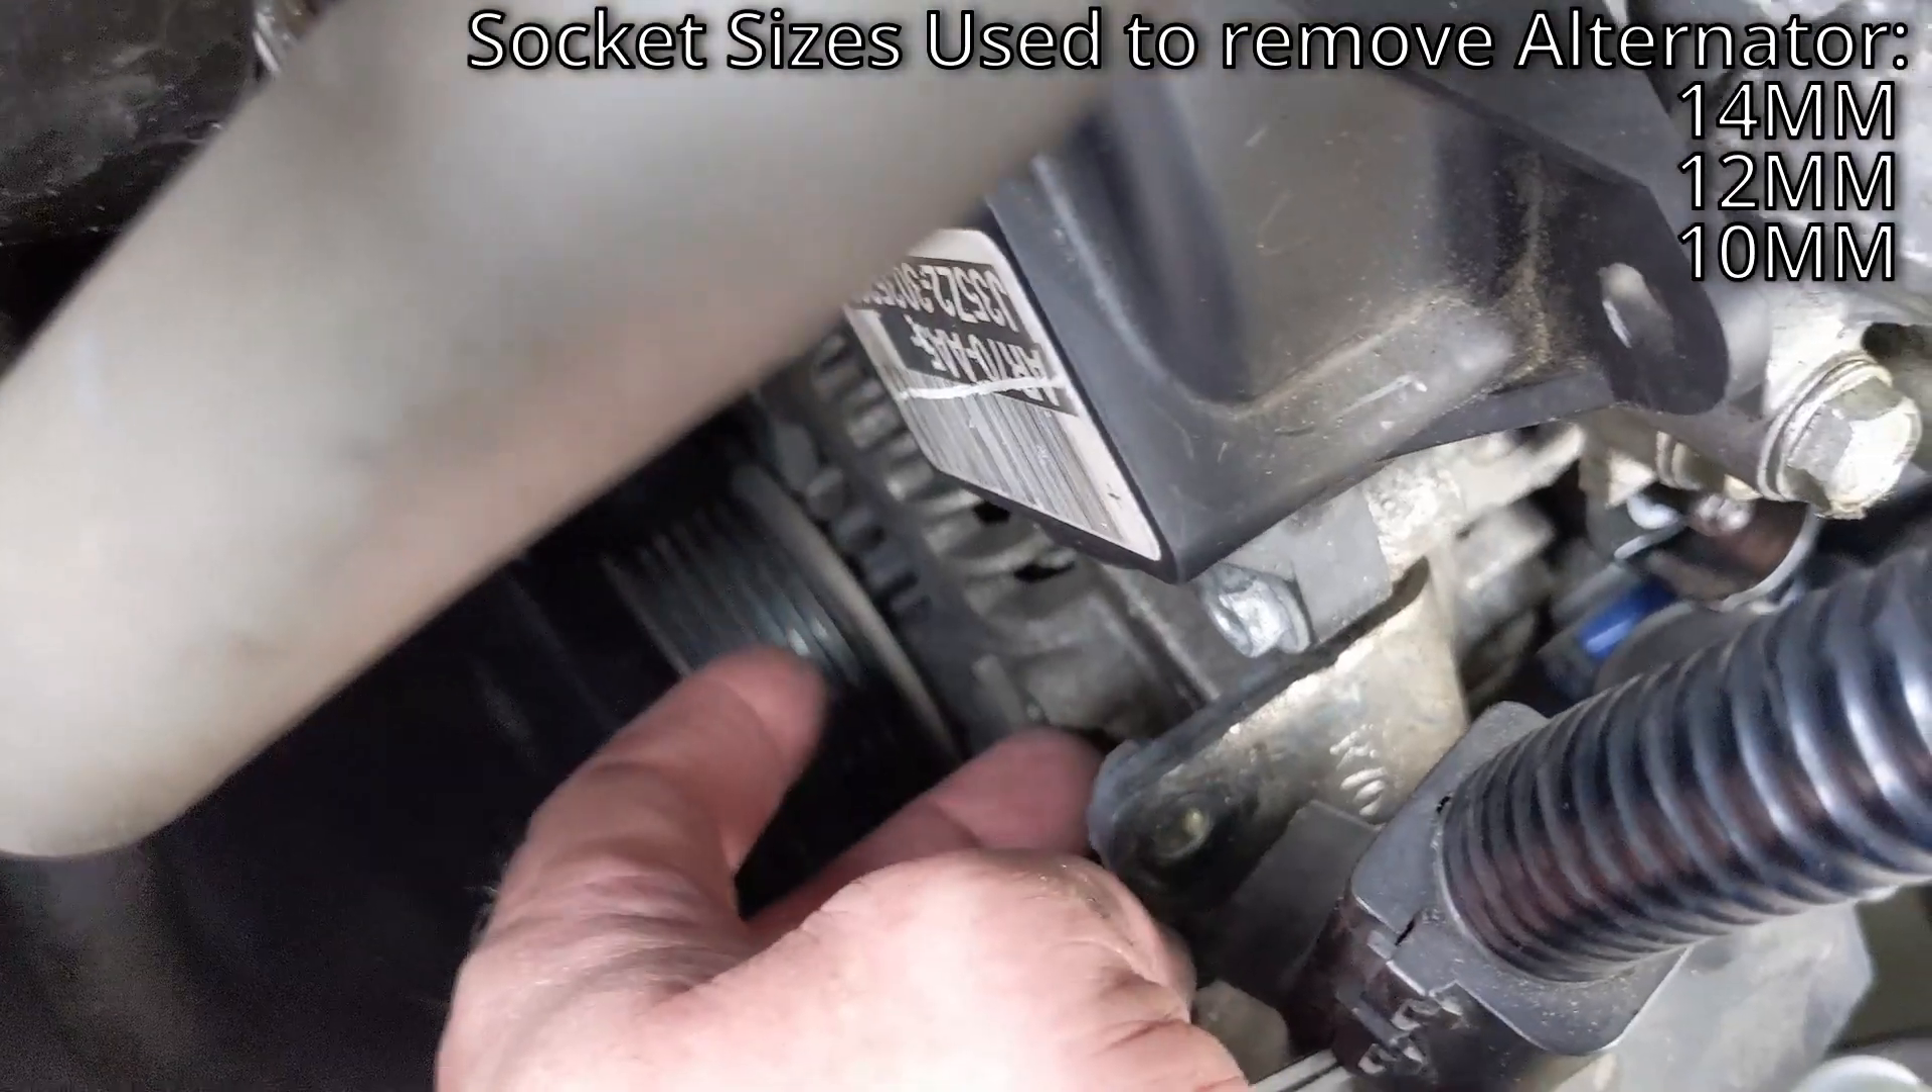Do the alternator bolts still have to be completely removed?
Yes.